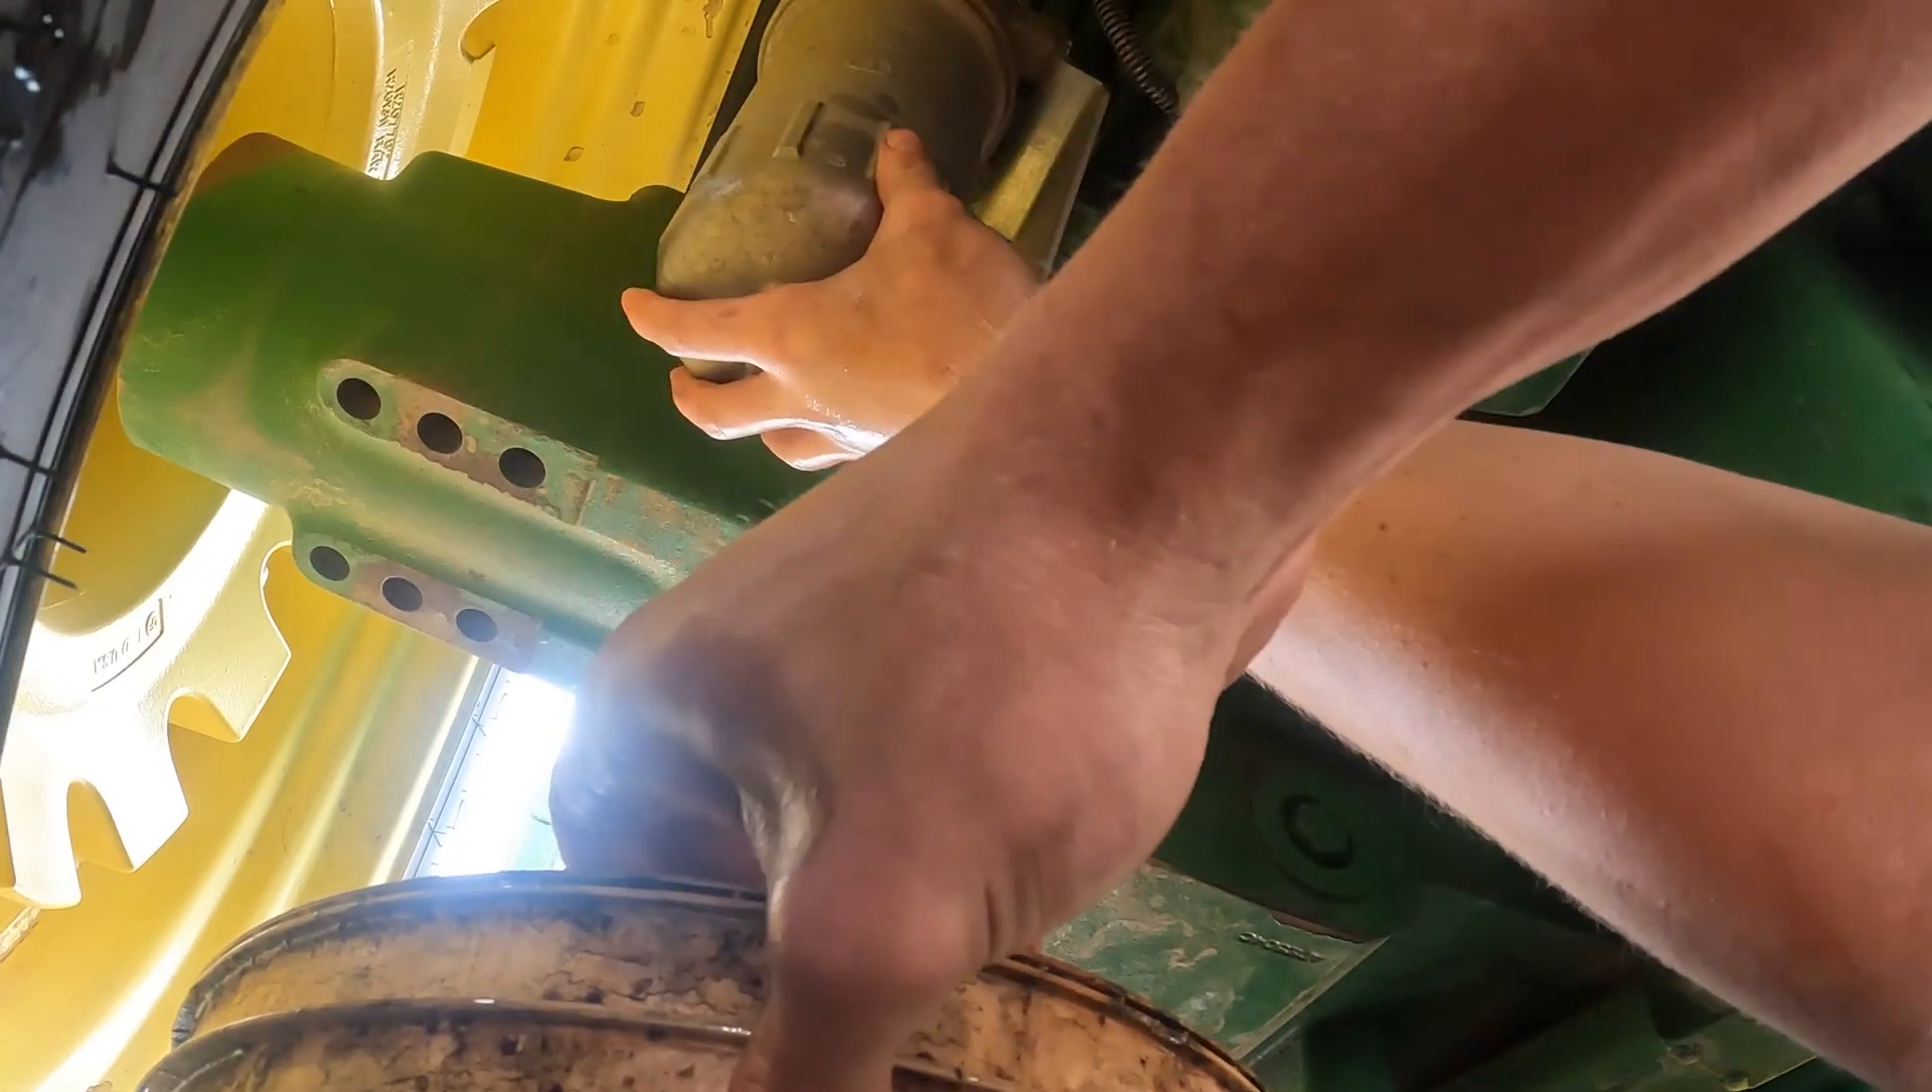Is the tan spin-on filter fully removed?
No.